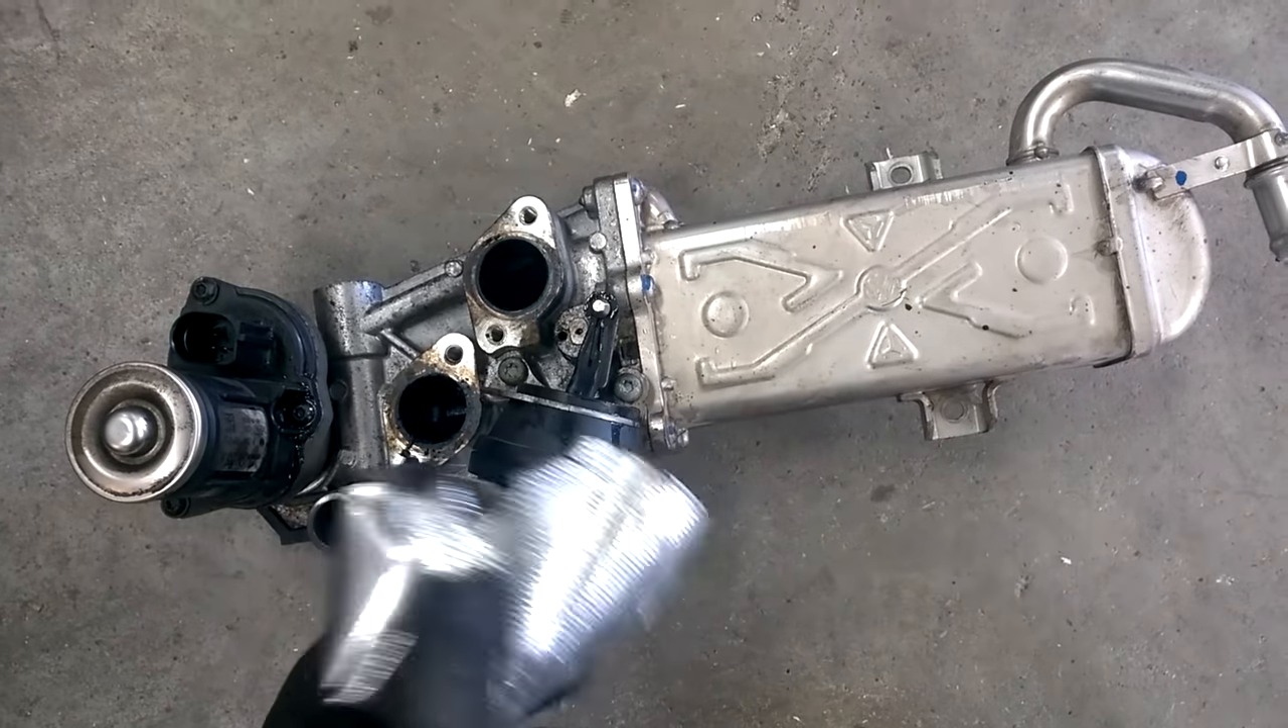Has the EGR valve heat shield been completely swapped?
No.